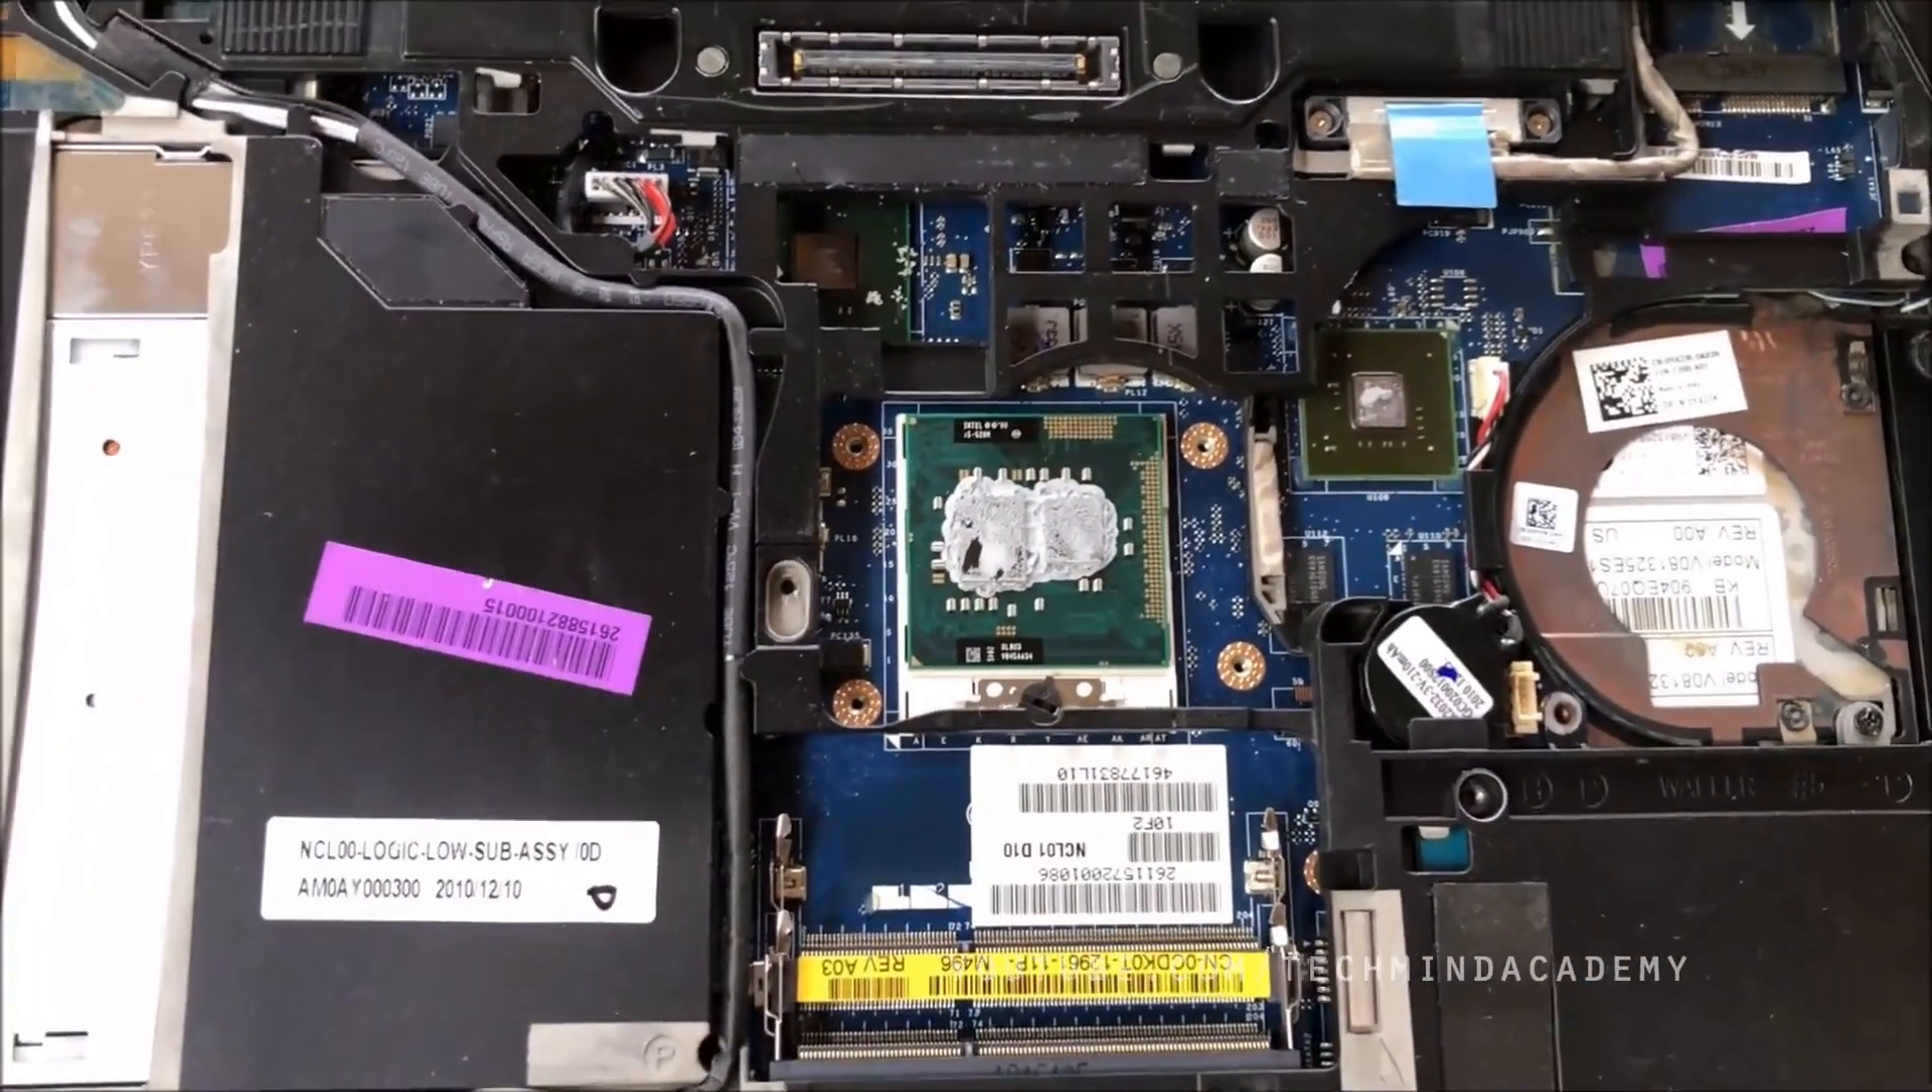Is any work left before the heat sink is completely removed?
No.